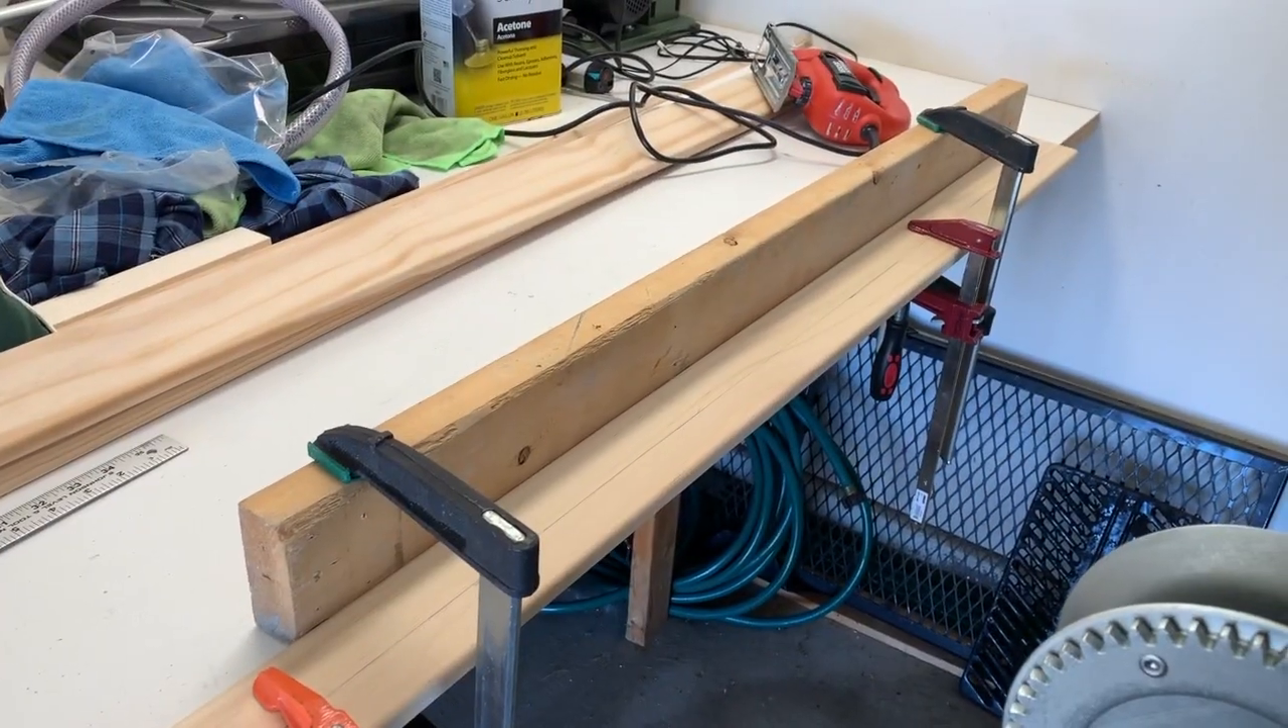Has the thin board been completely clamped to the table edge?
Yes.